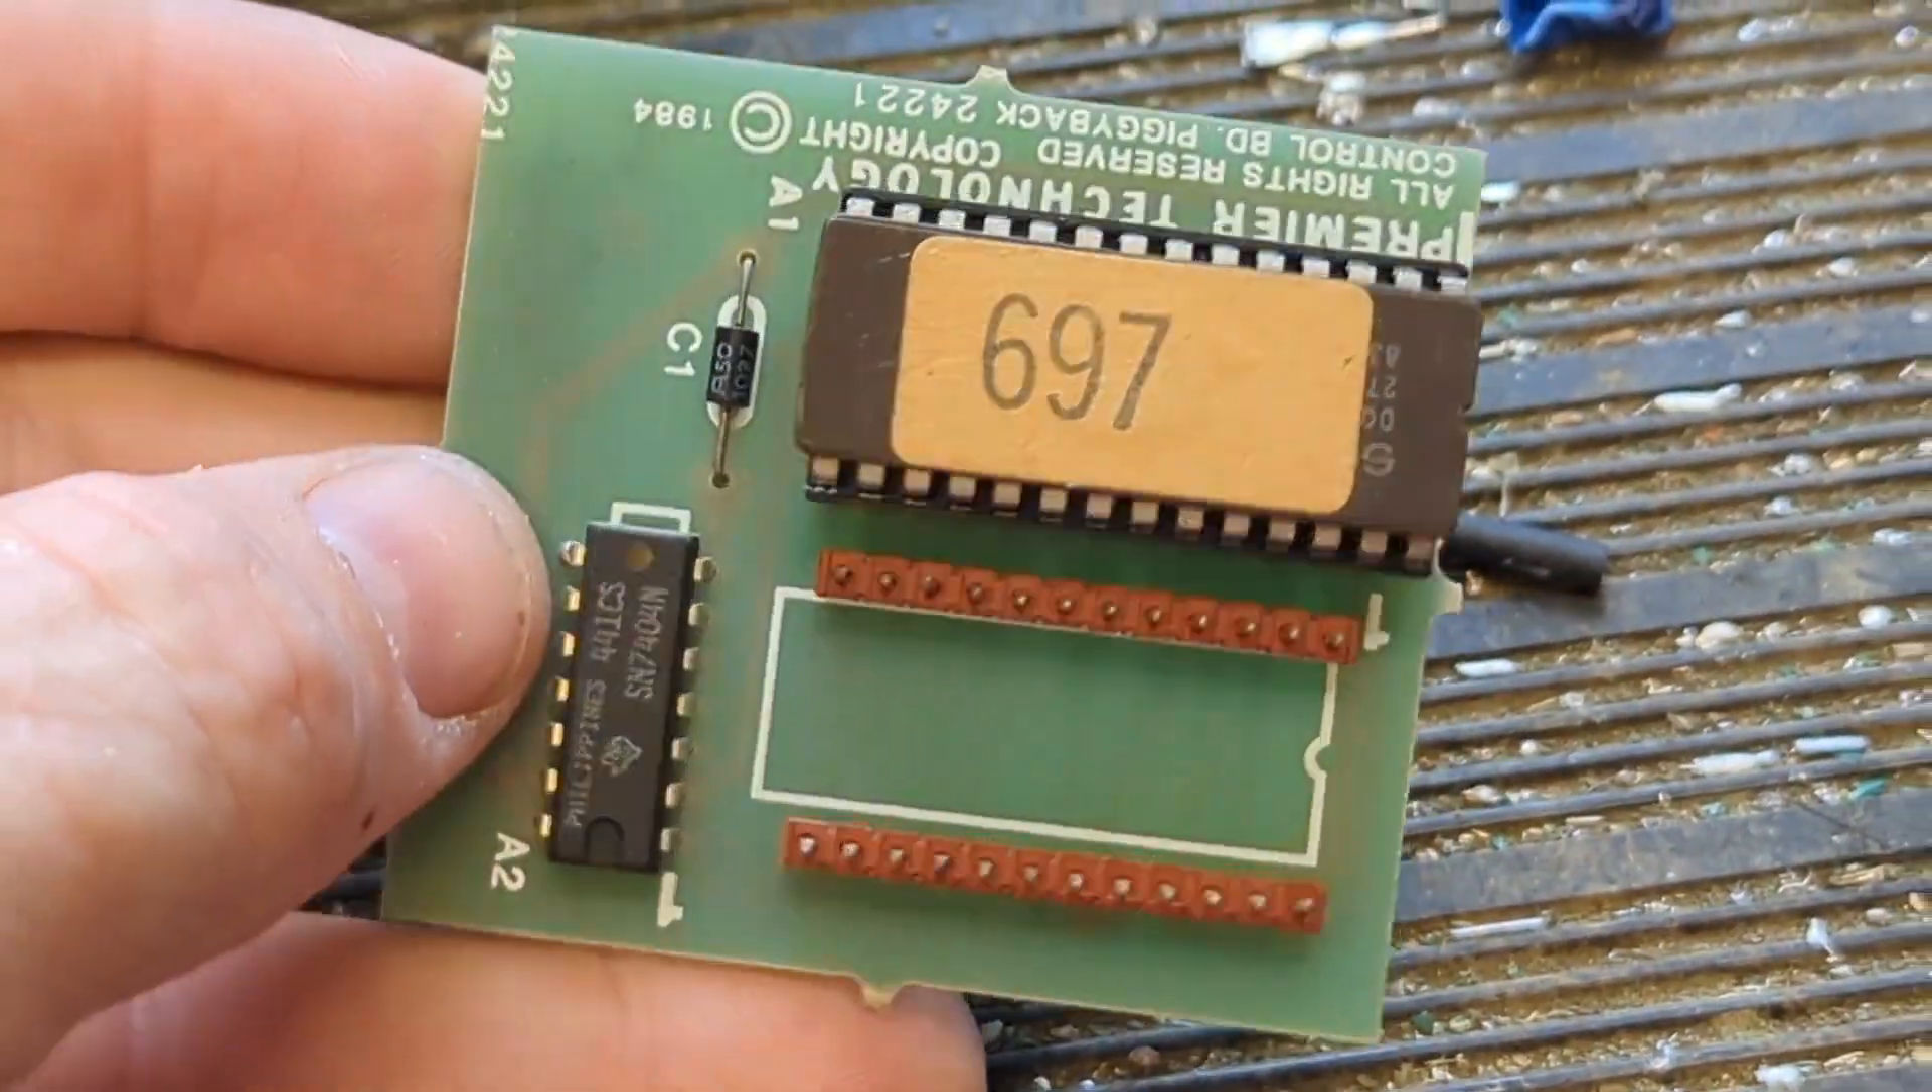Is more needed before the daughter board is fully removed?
No.